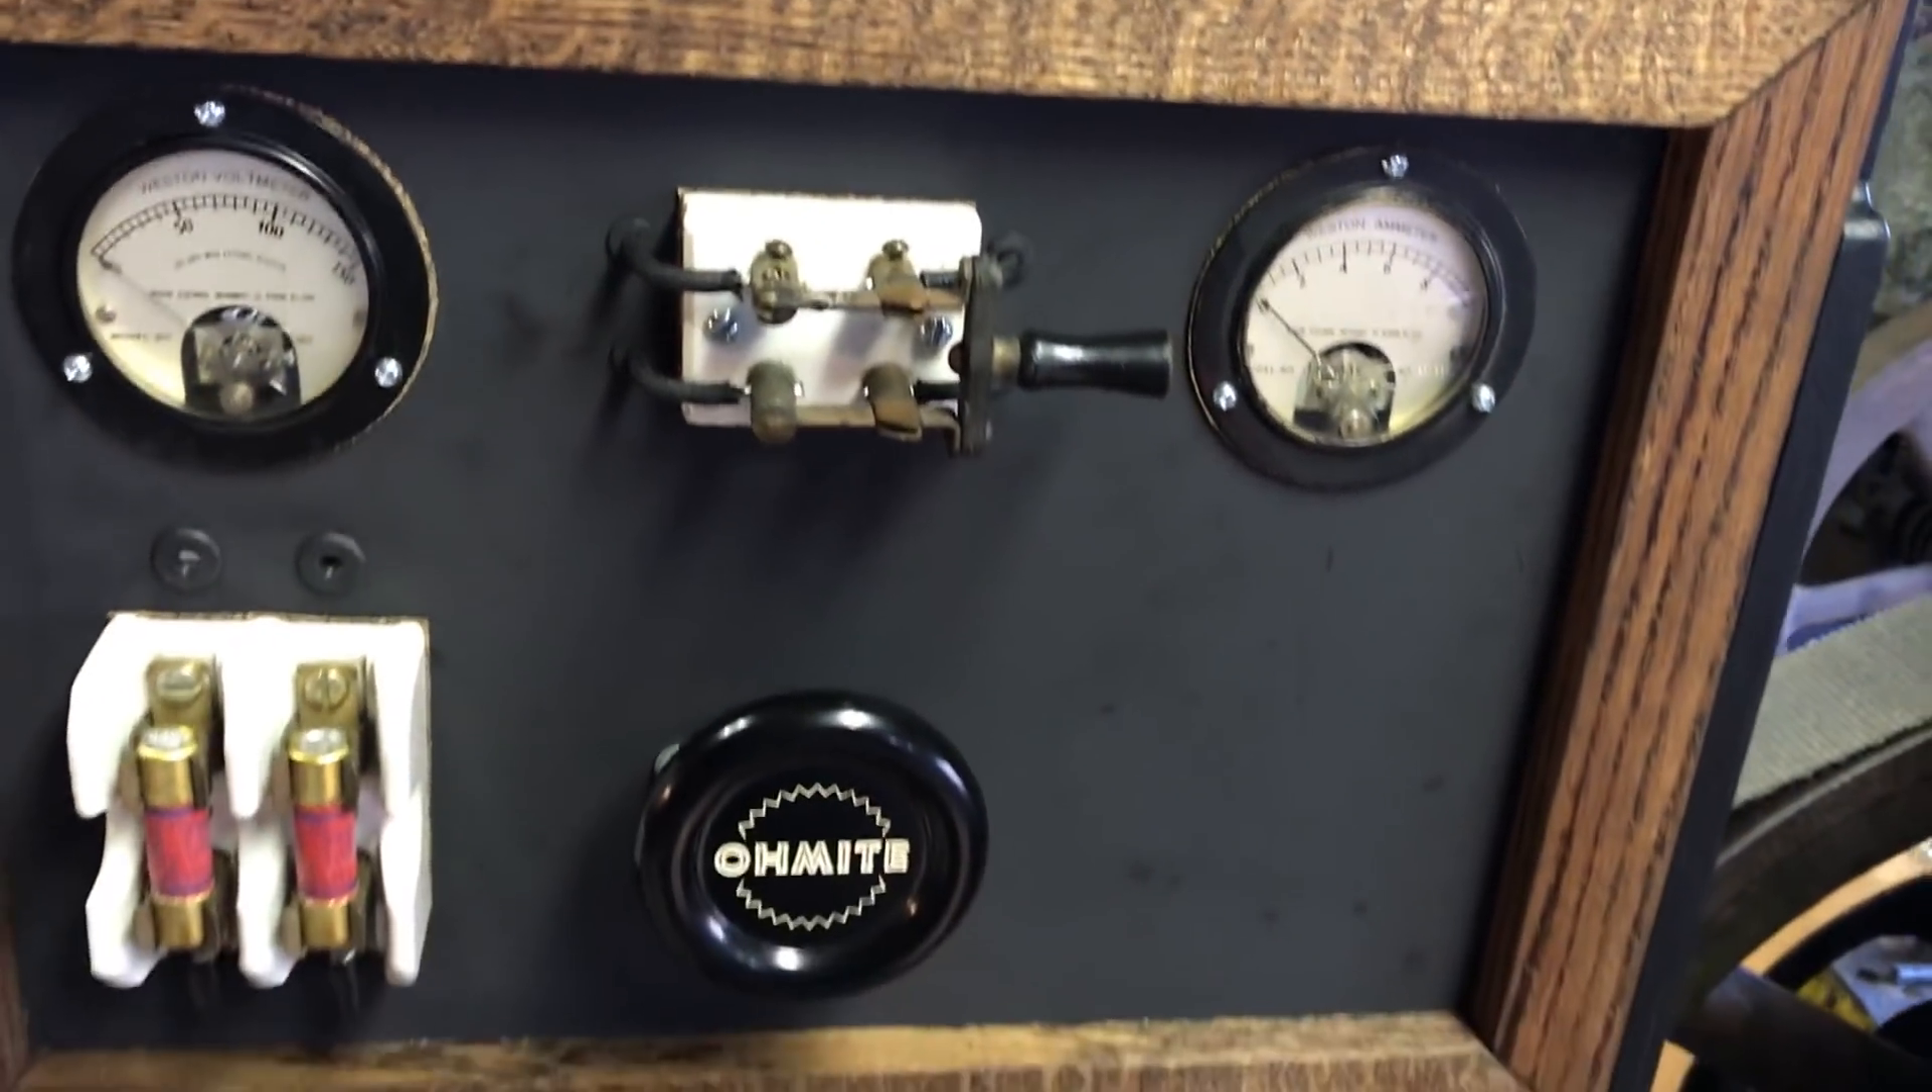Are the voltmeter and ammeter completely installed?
Yes.